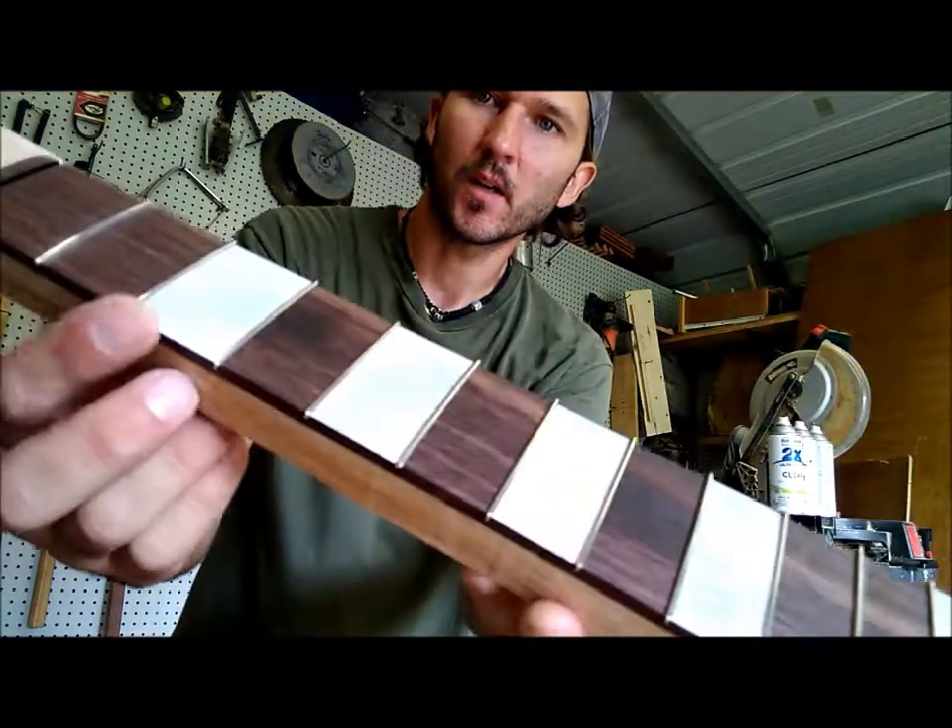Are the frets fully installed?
Yes.